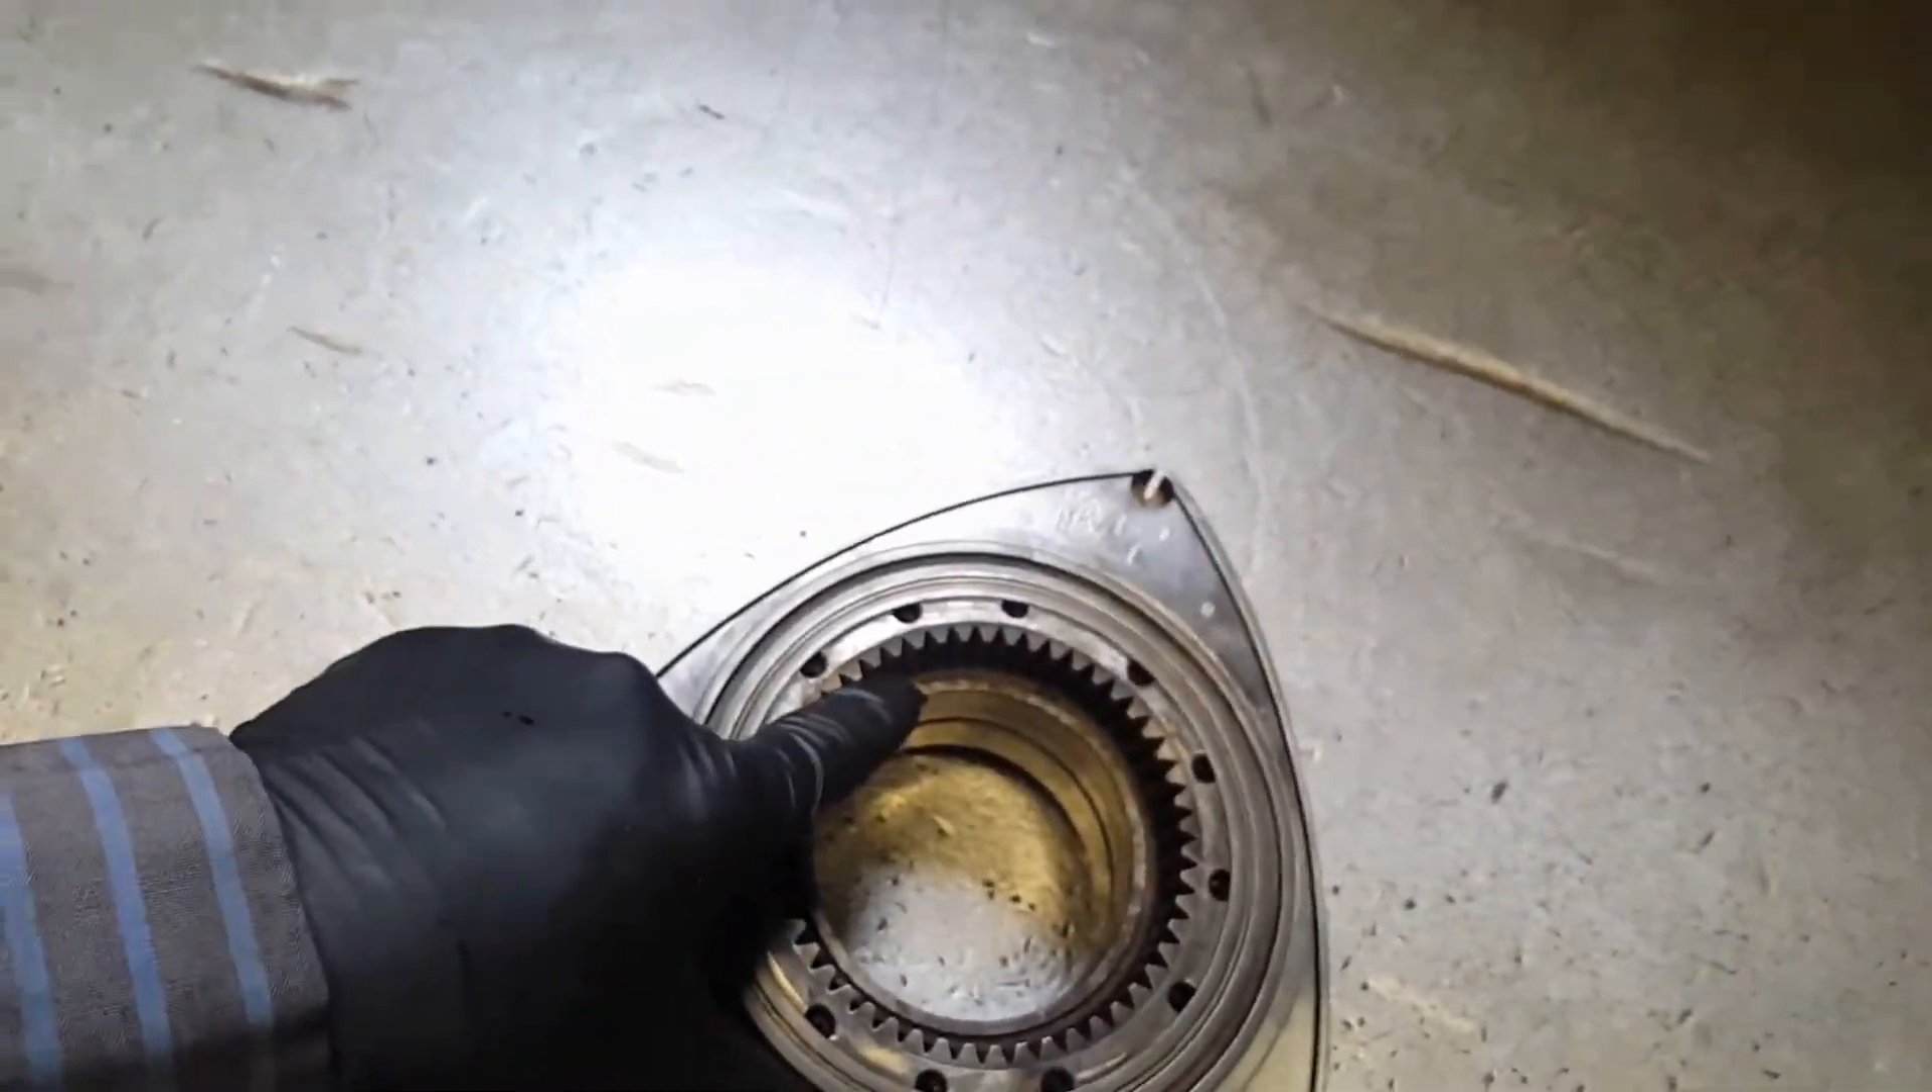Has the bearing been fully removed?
No.